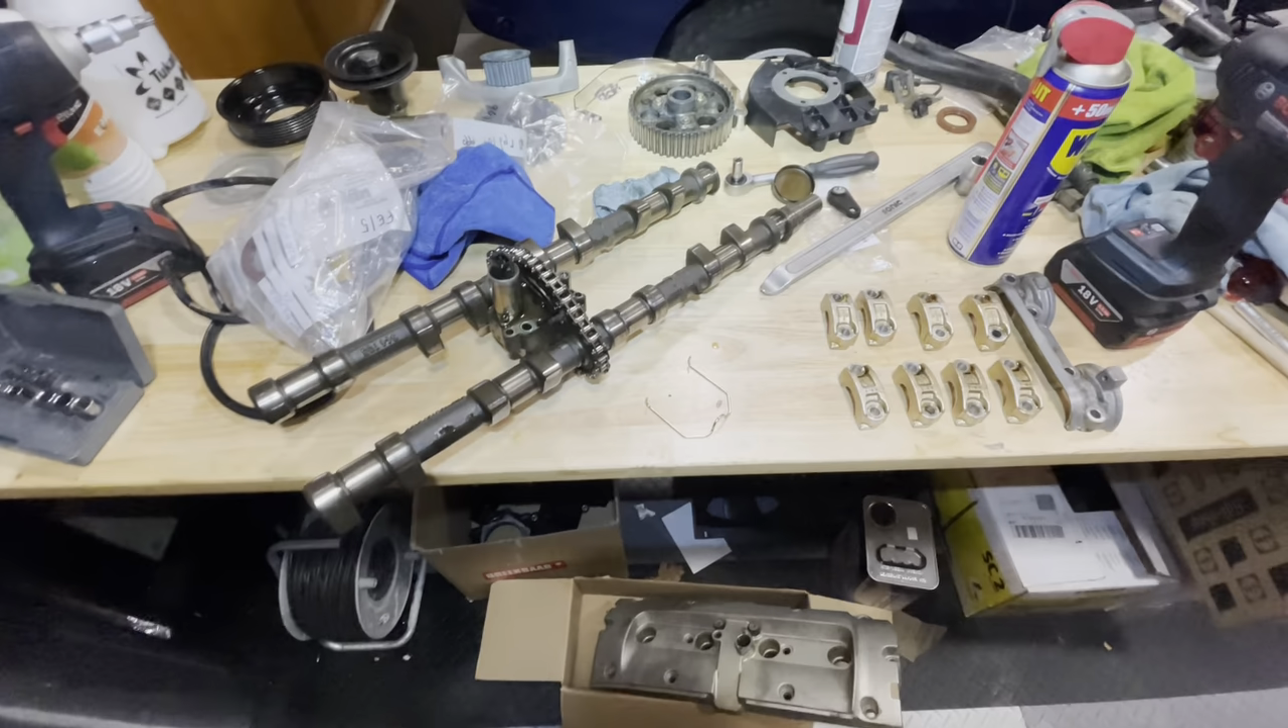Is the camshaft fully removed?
Yes.